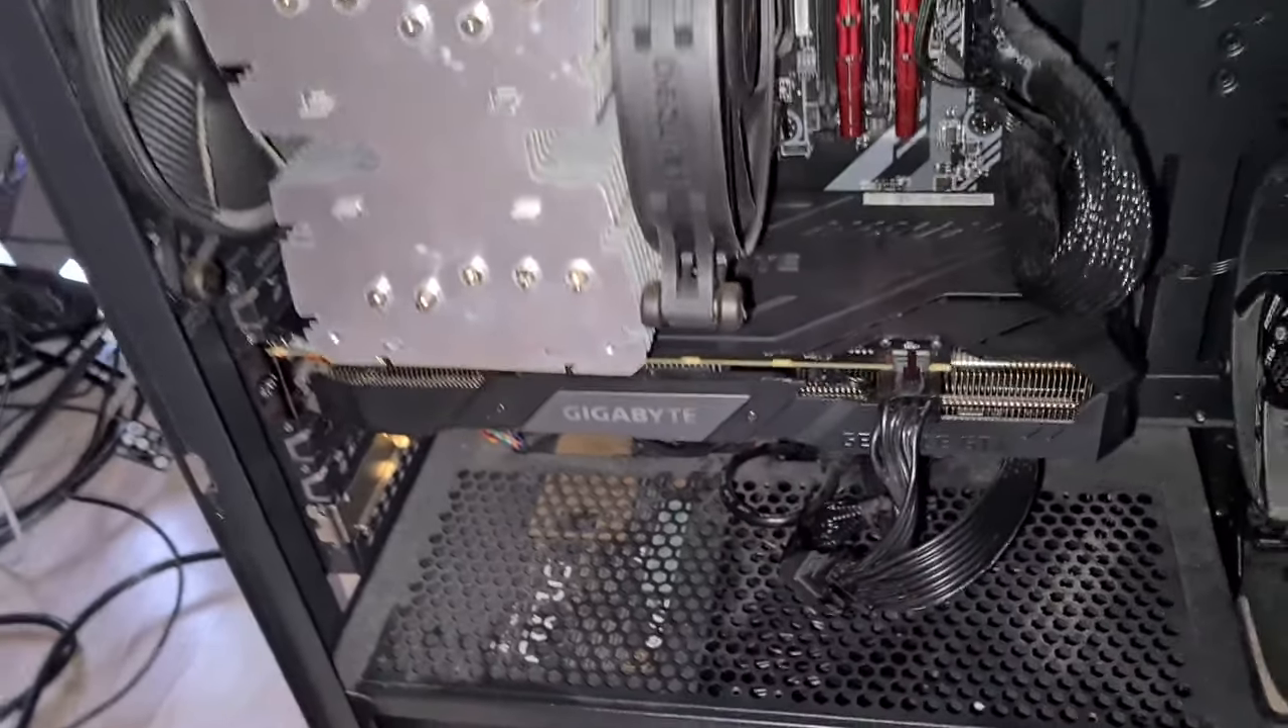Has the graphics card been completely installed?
Yes.